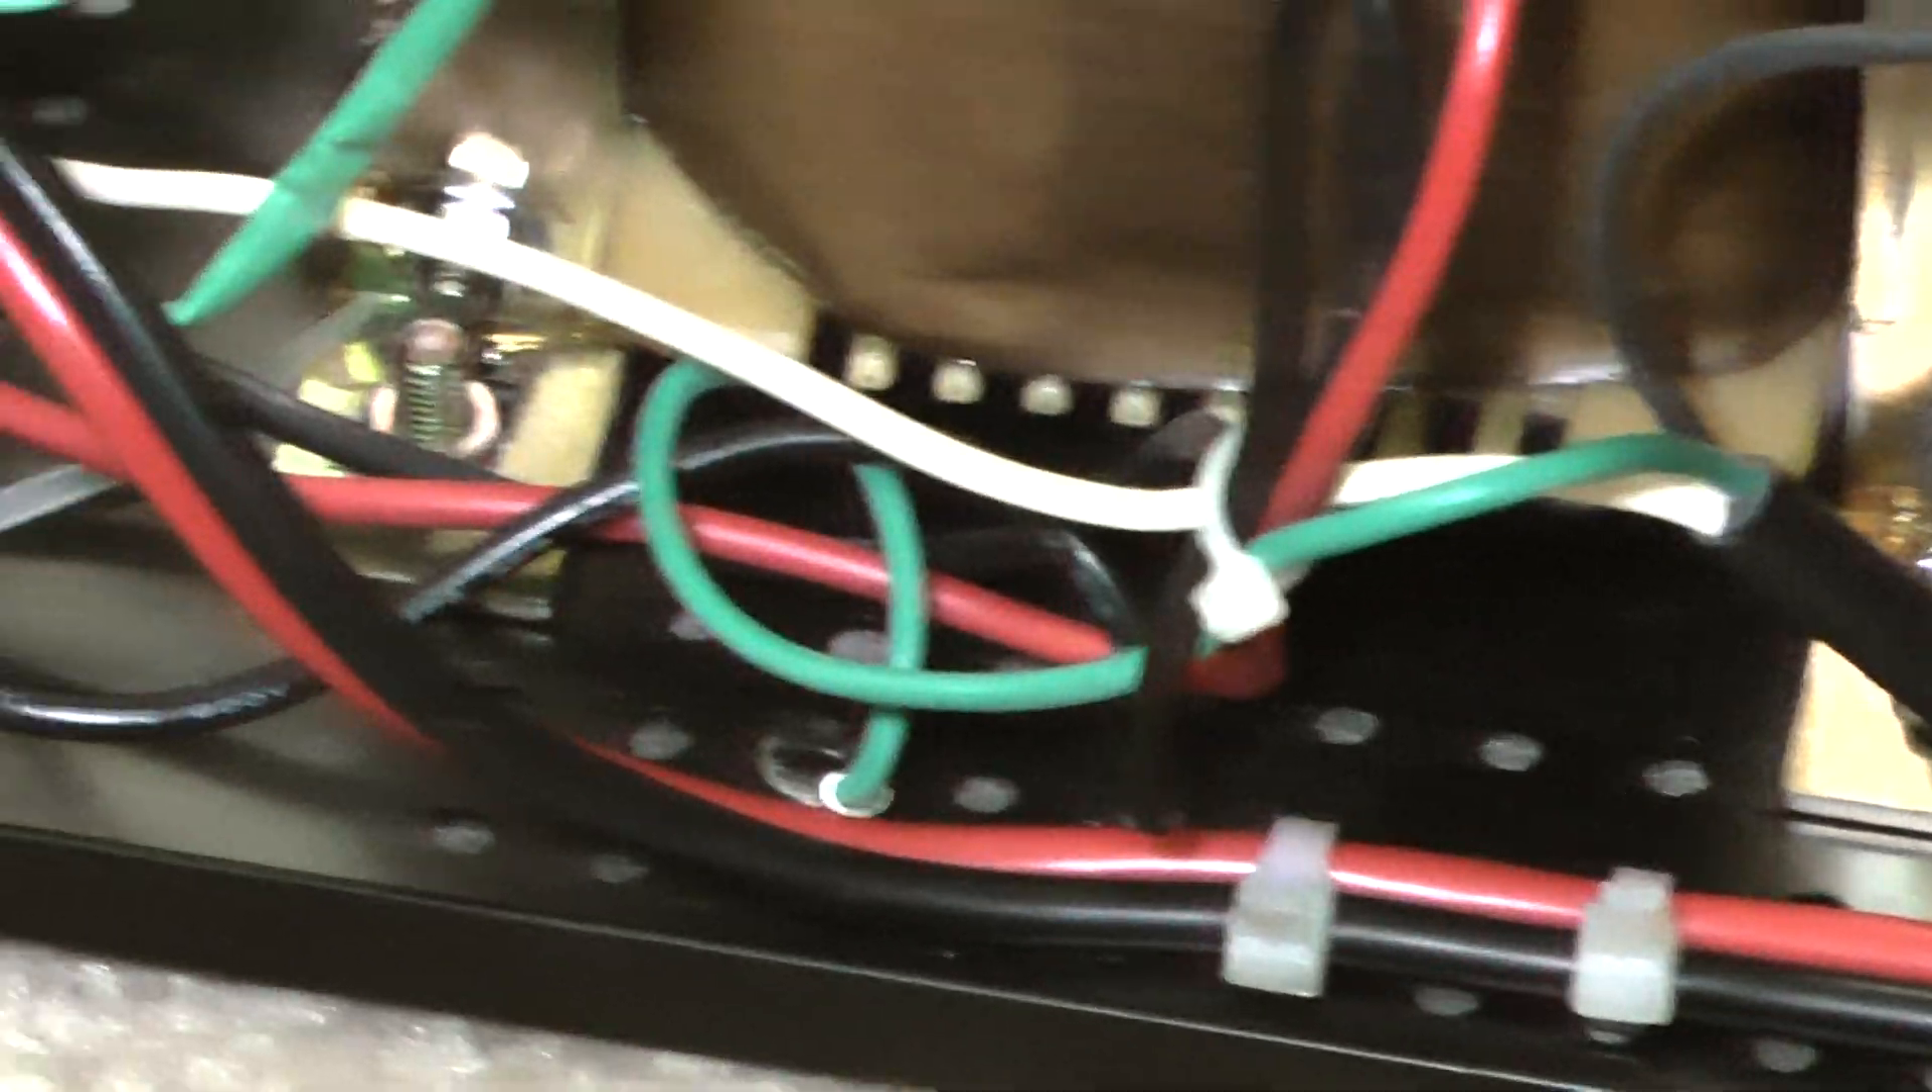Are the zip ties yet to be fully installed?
No.